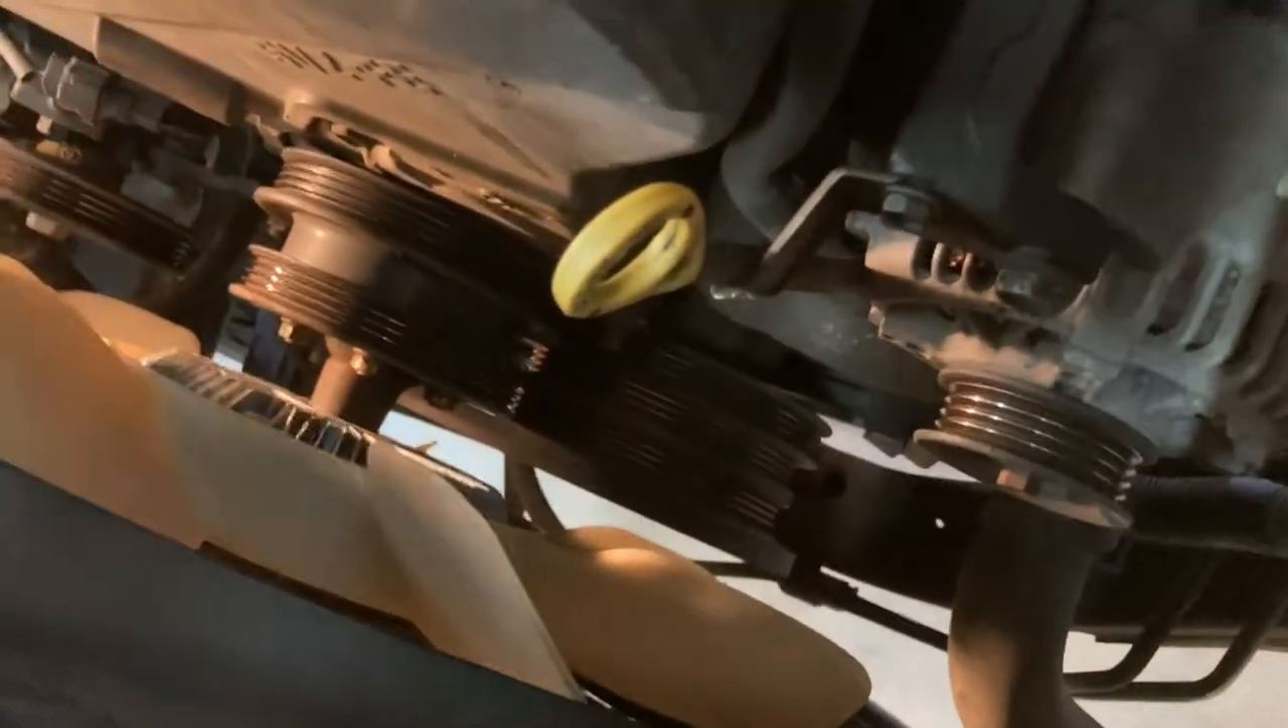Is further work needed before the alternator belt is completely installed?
Yes.